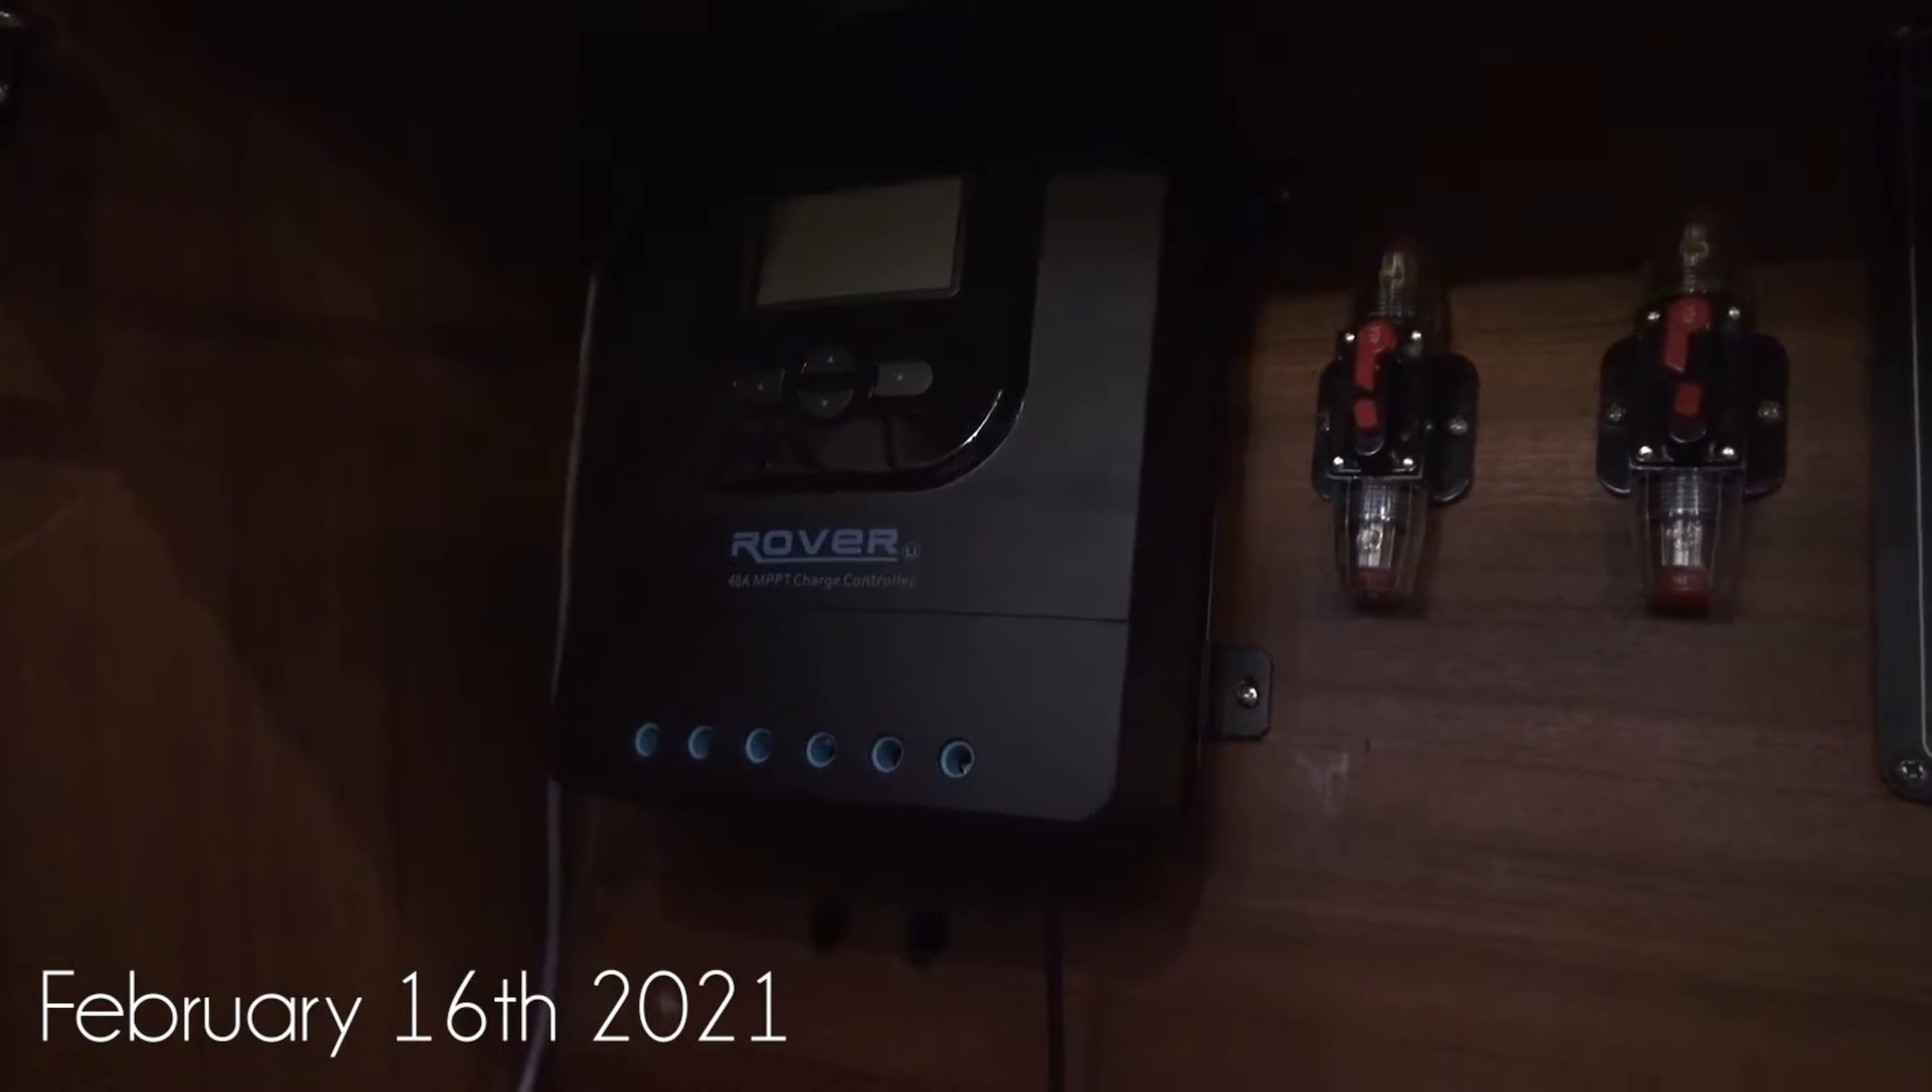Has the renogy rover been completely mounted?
Yes.